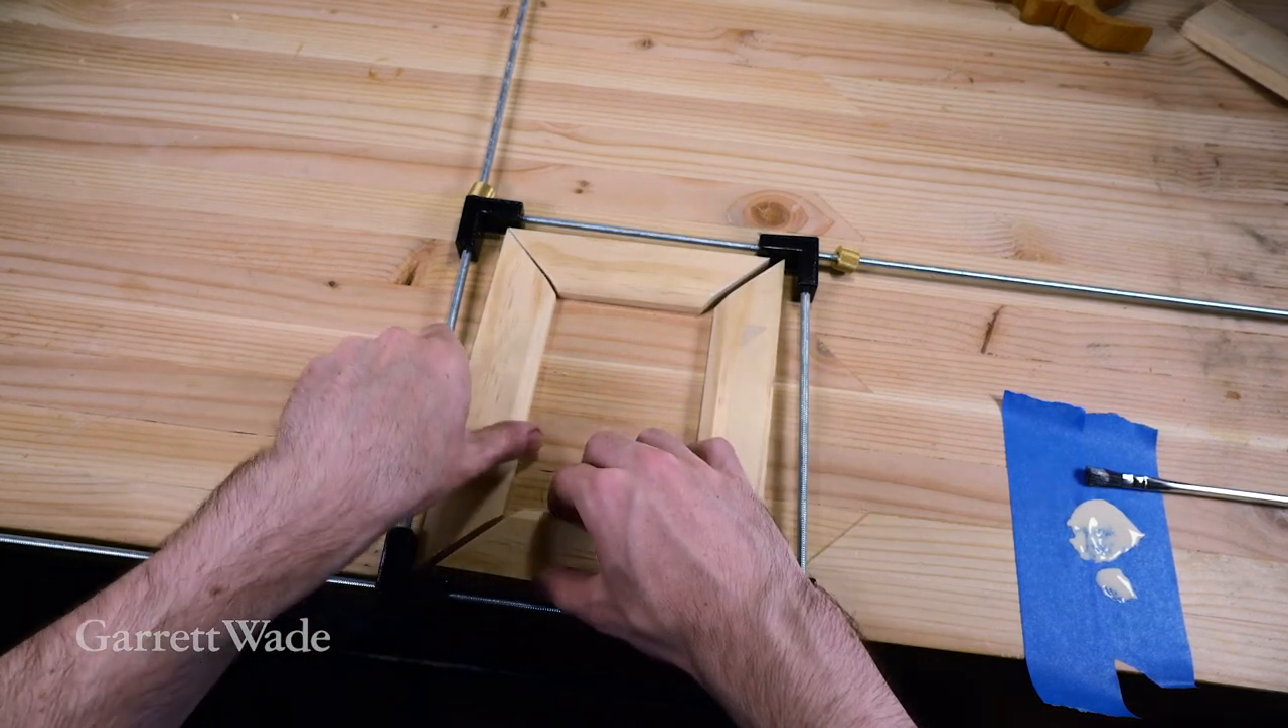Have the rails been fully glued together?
No.